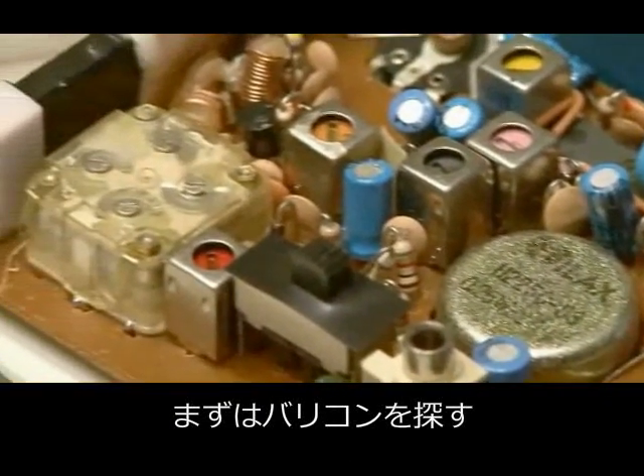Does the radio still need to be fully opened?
No.